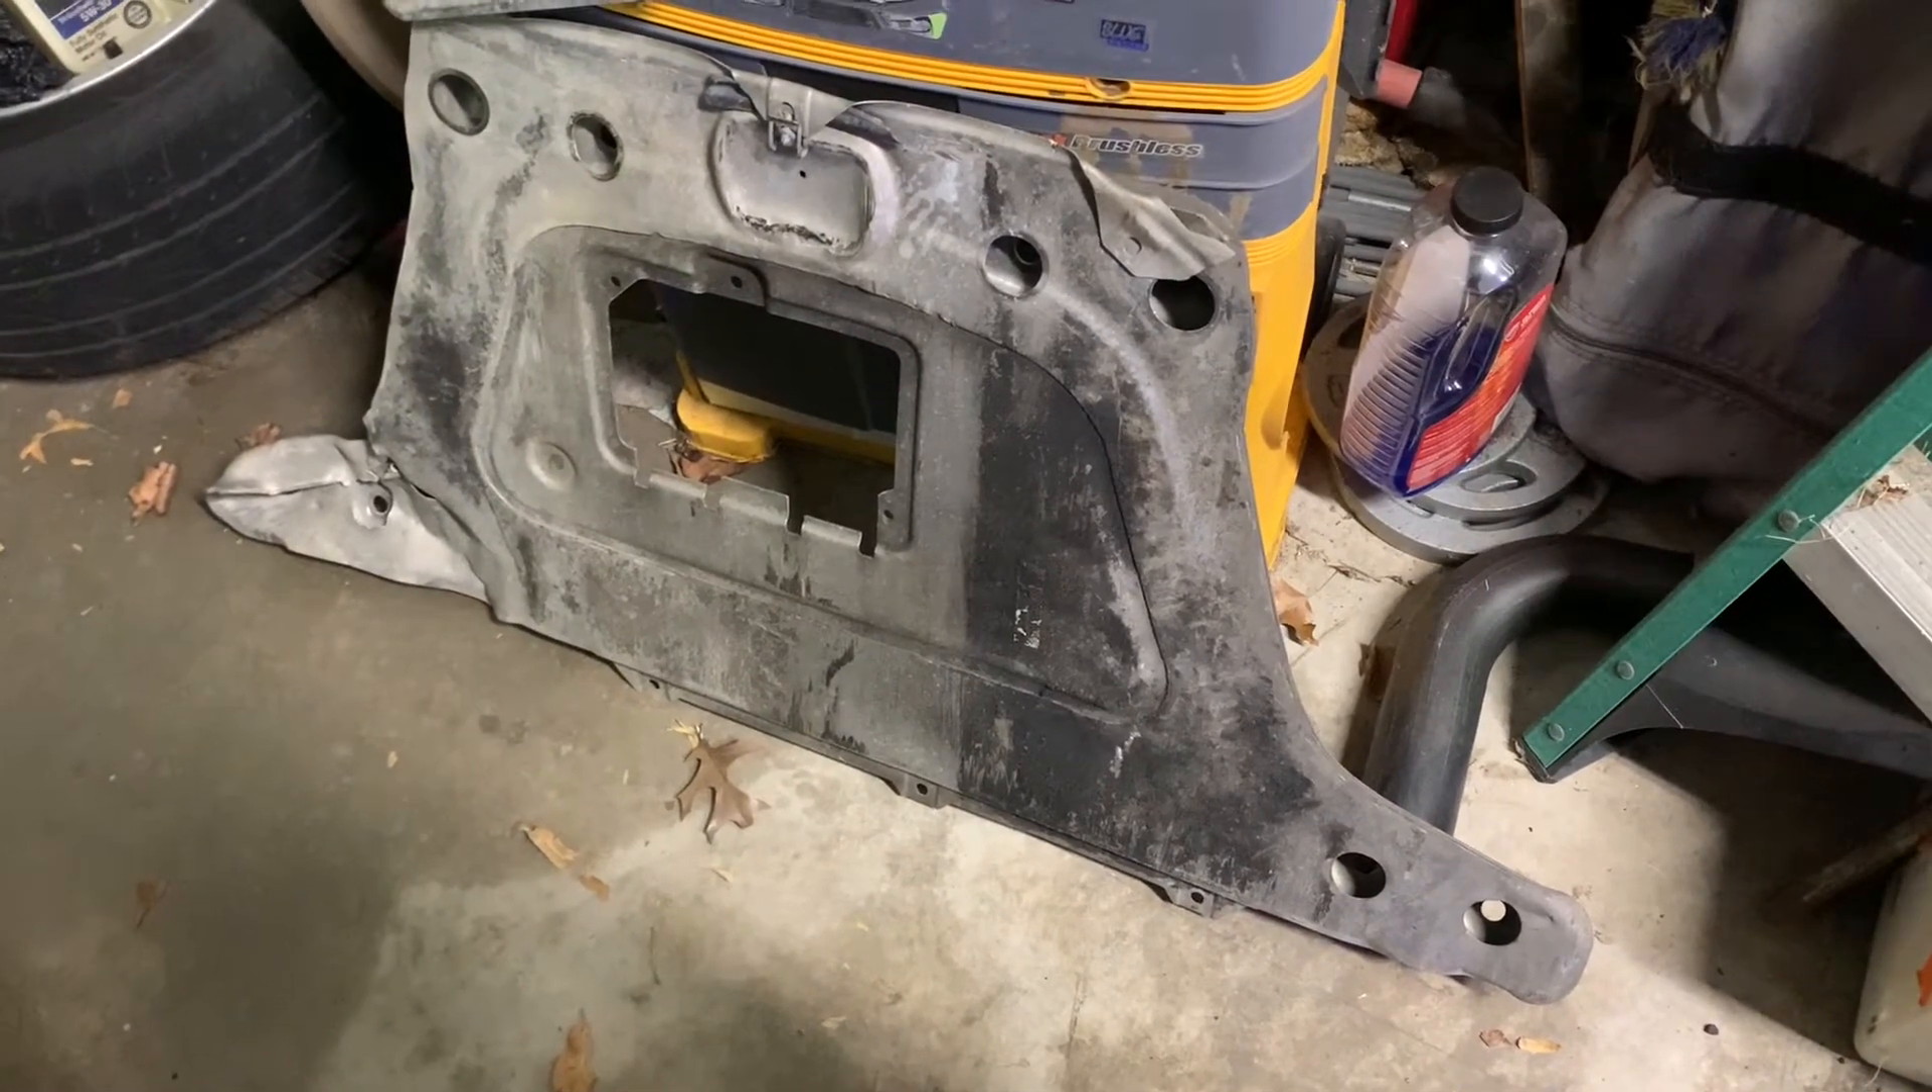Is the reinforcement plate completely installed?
No.